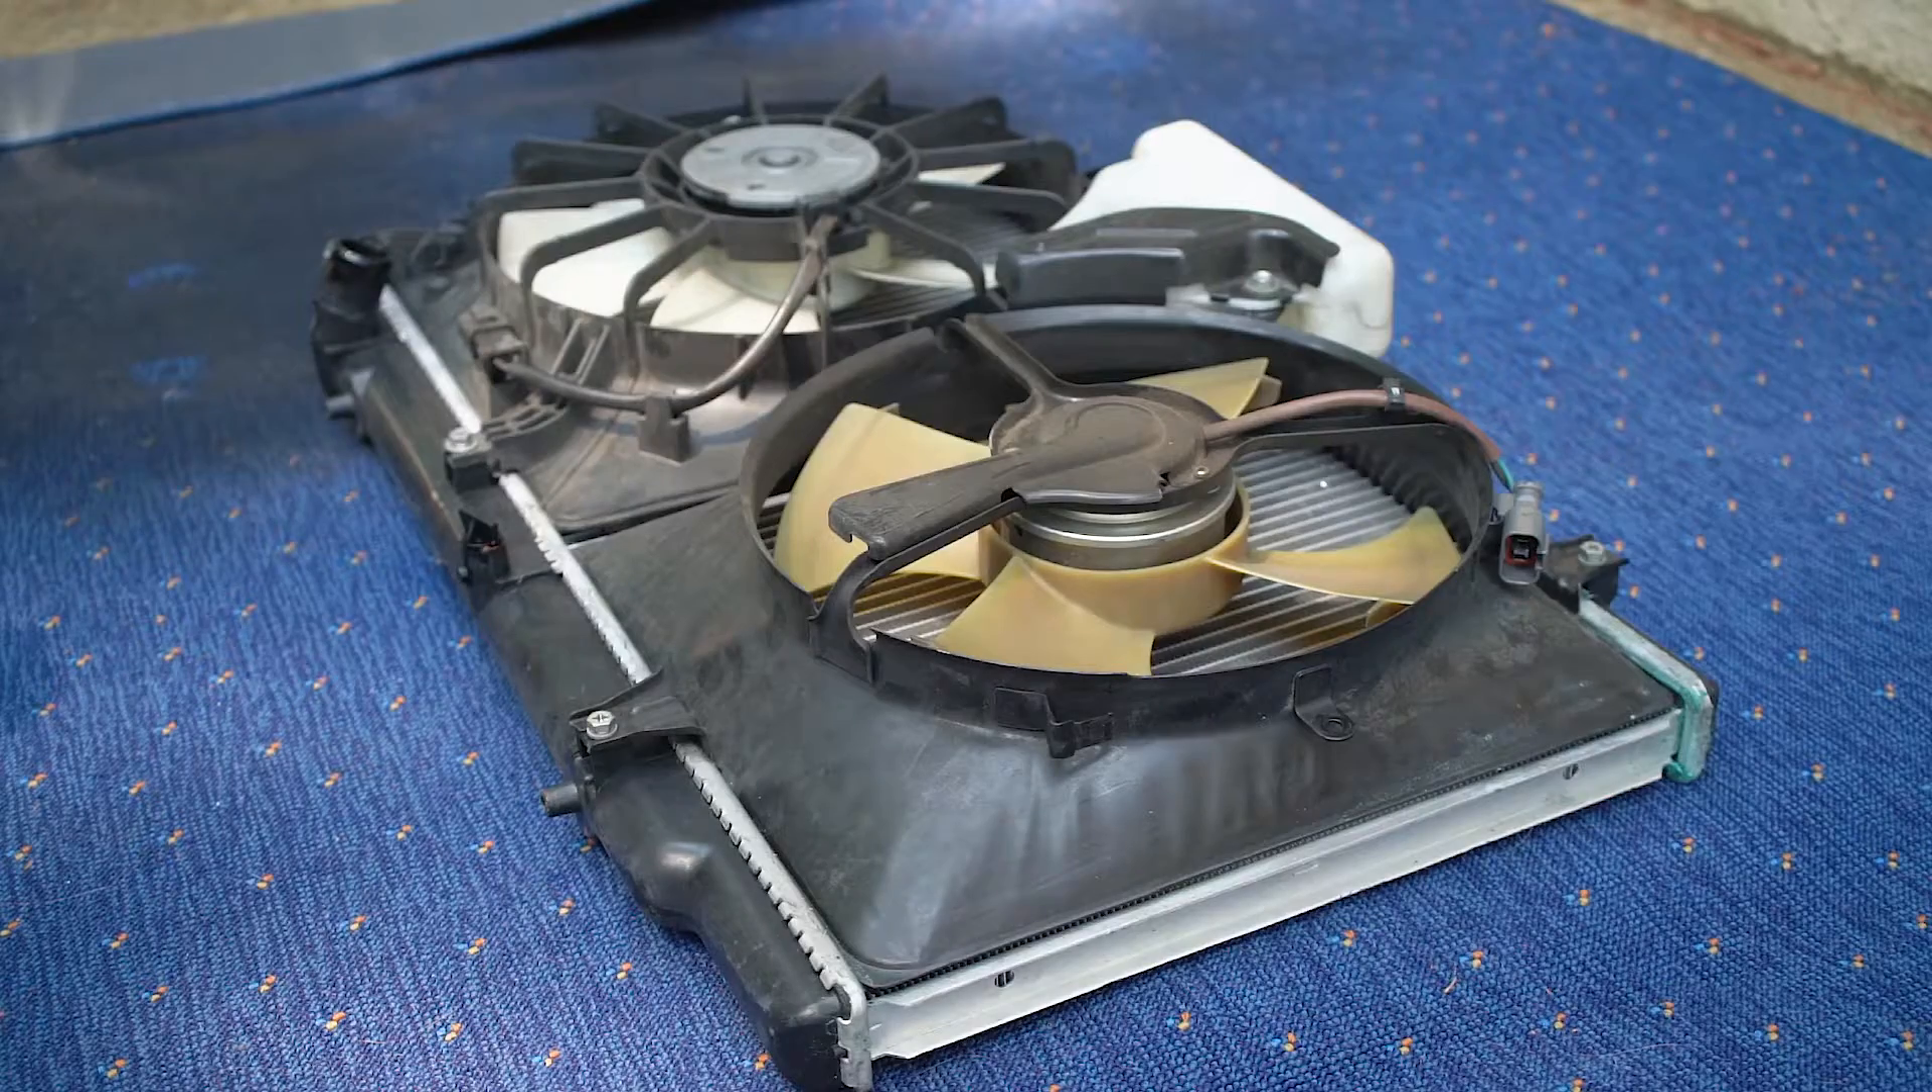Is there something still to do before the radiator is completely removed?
No.